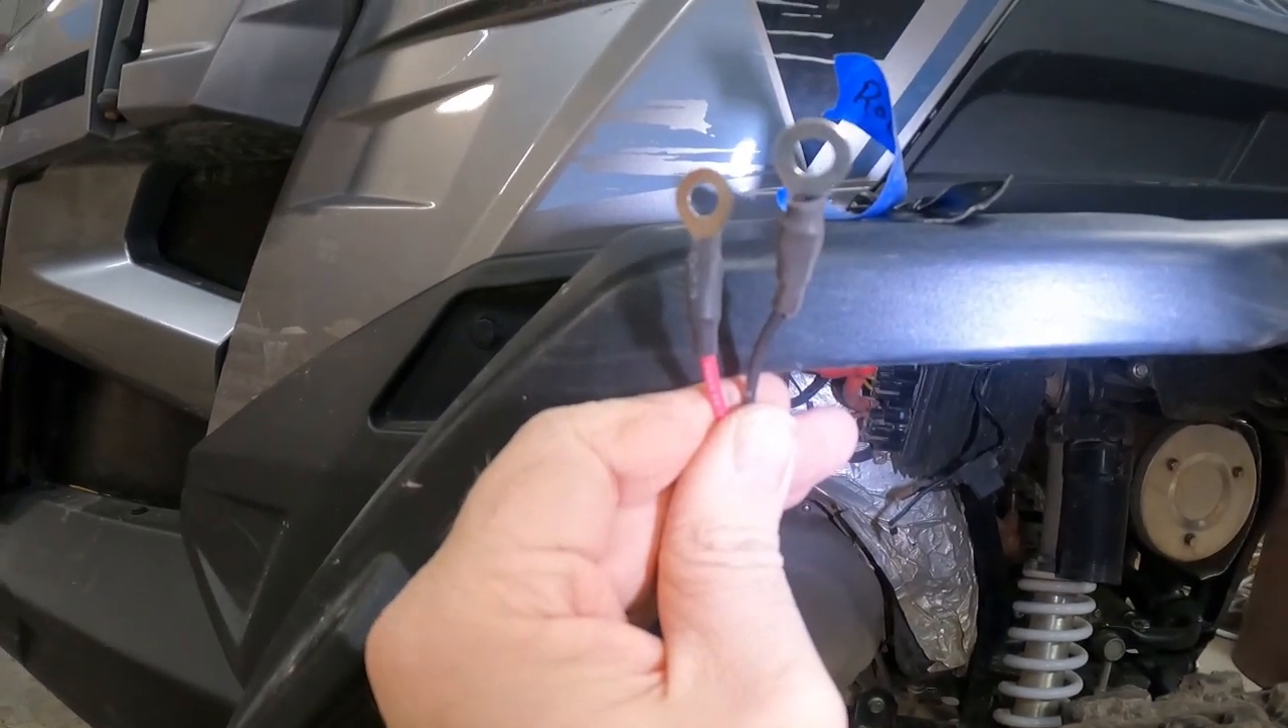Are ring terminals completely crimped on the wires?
Yes.